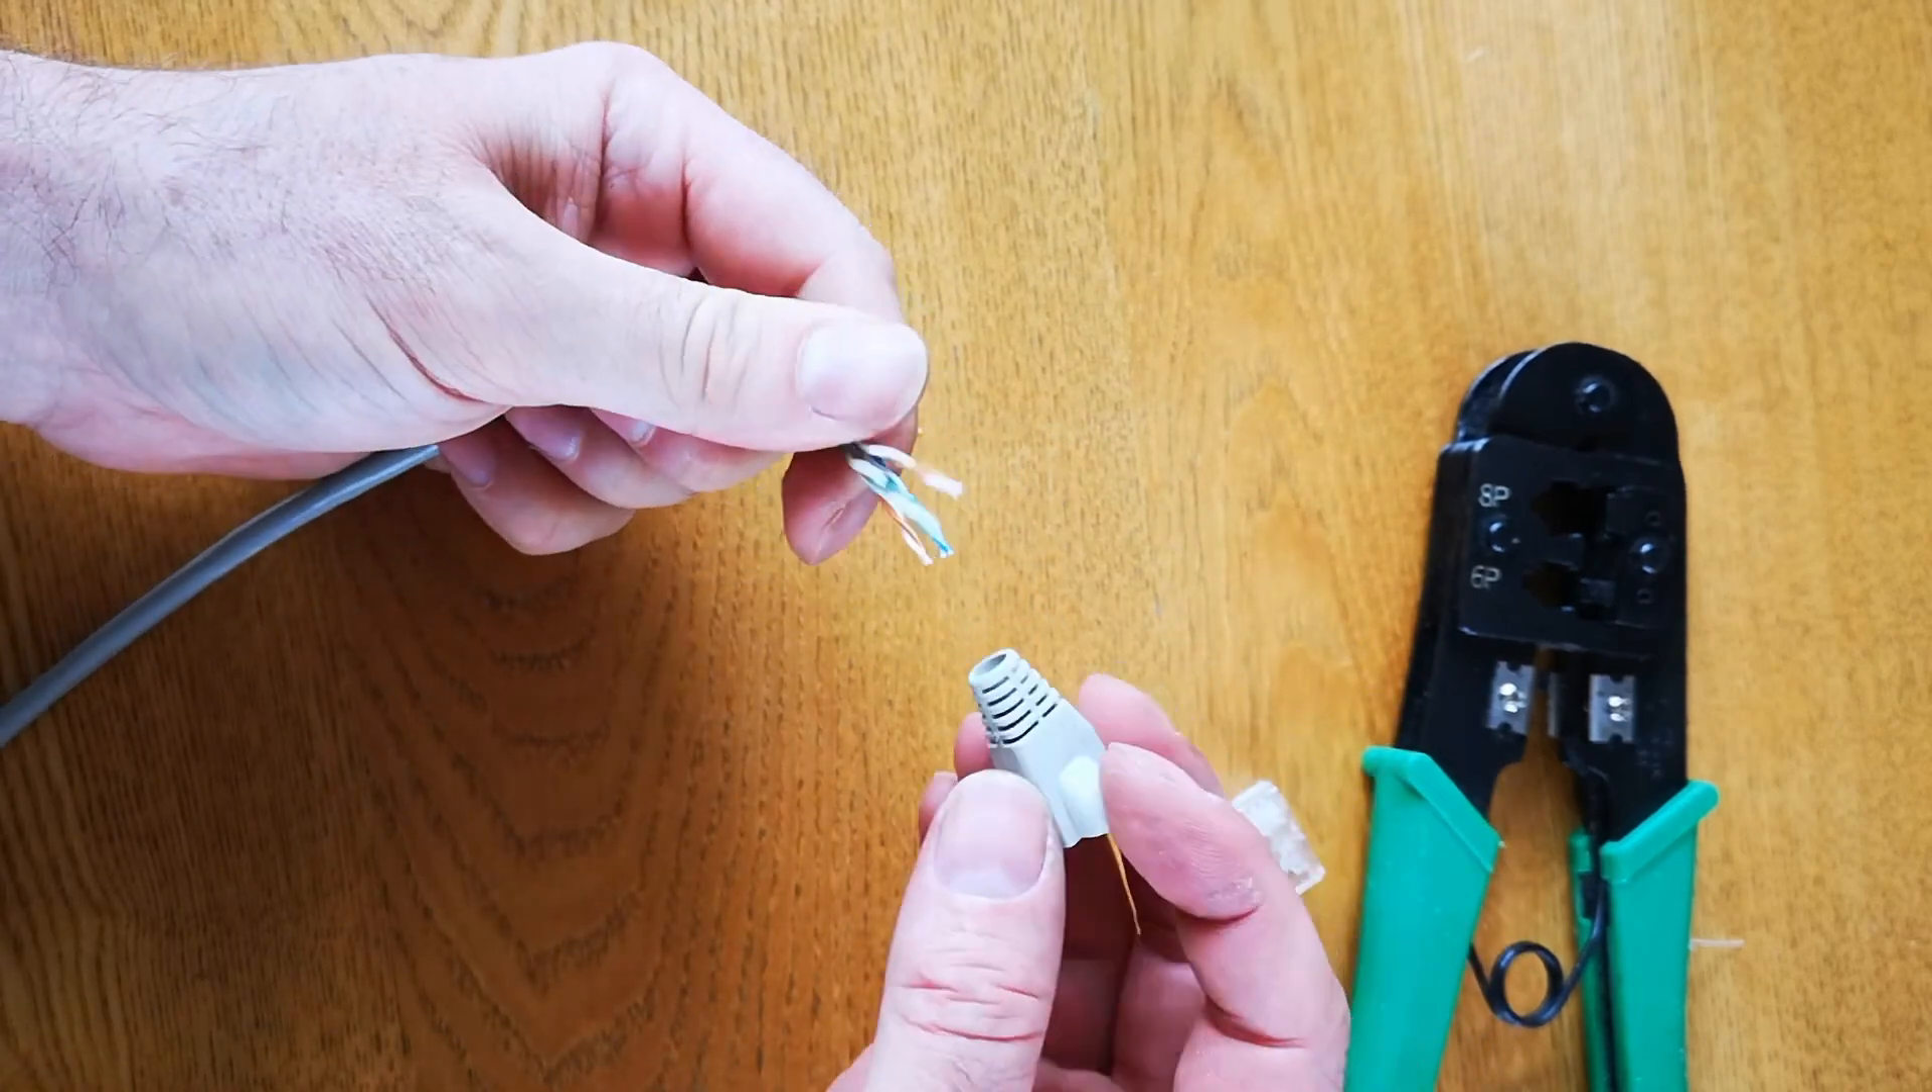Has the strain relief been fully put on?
No.